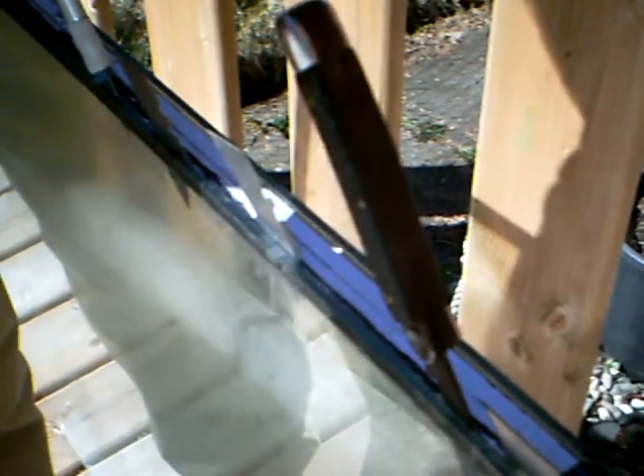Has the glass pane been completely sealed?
No.